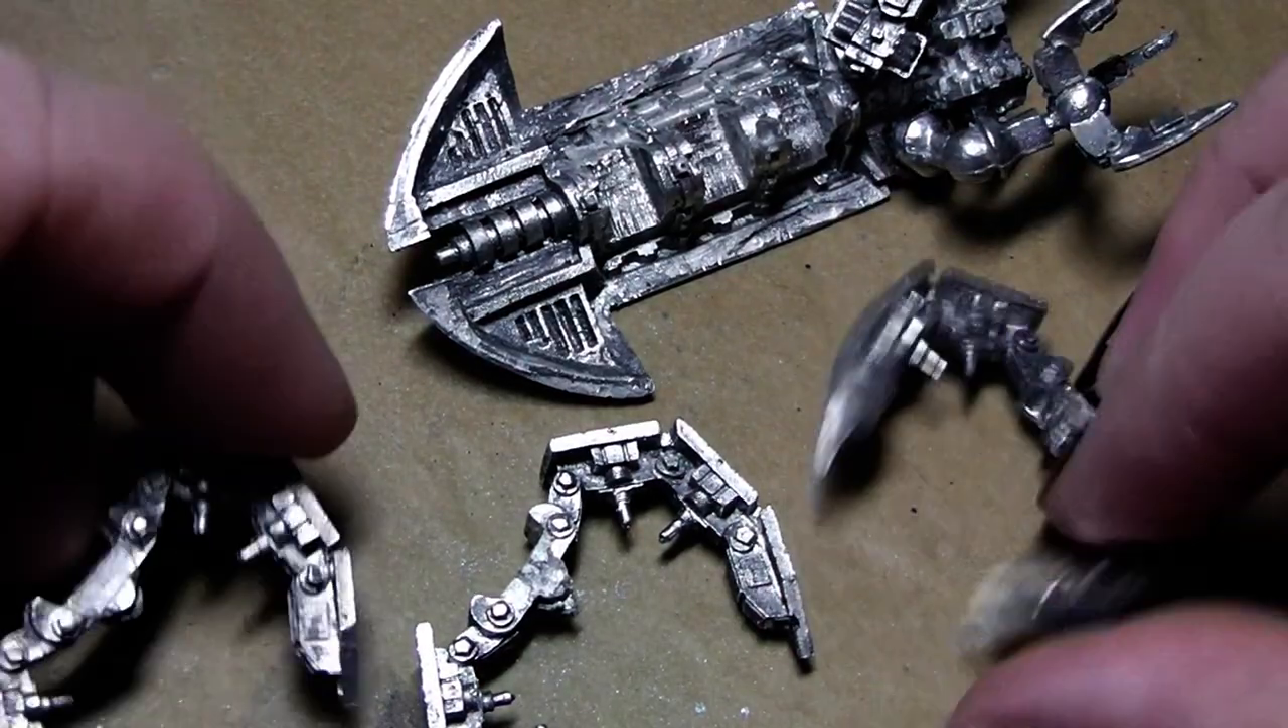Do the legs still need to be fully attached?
Yes.